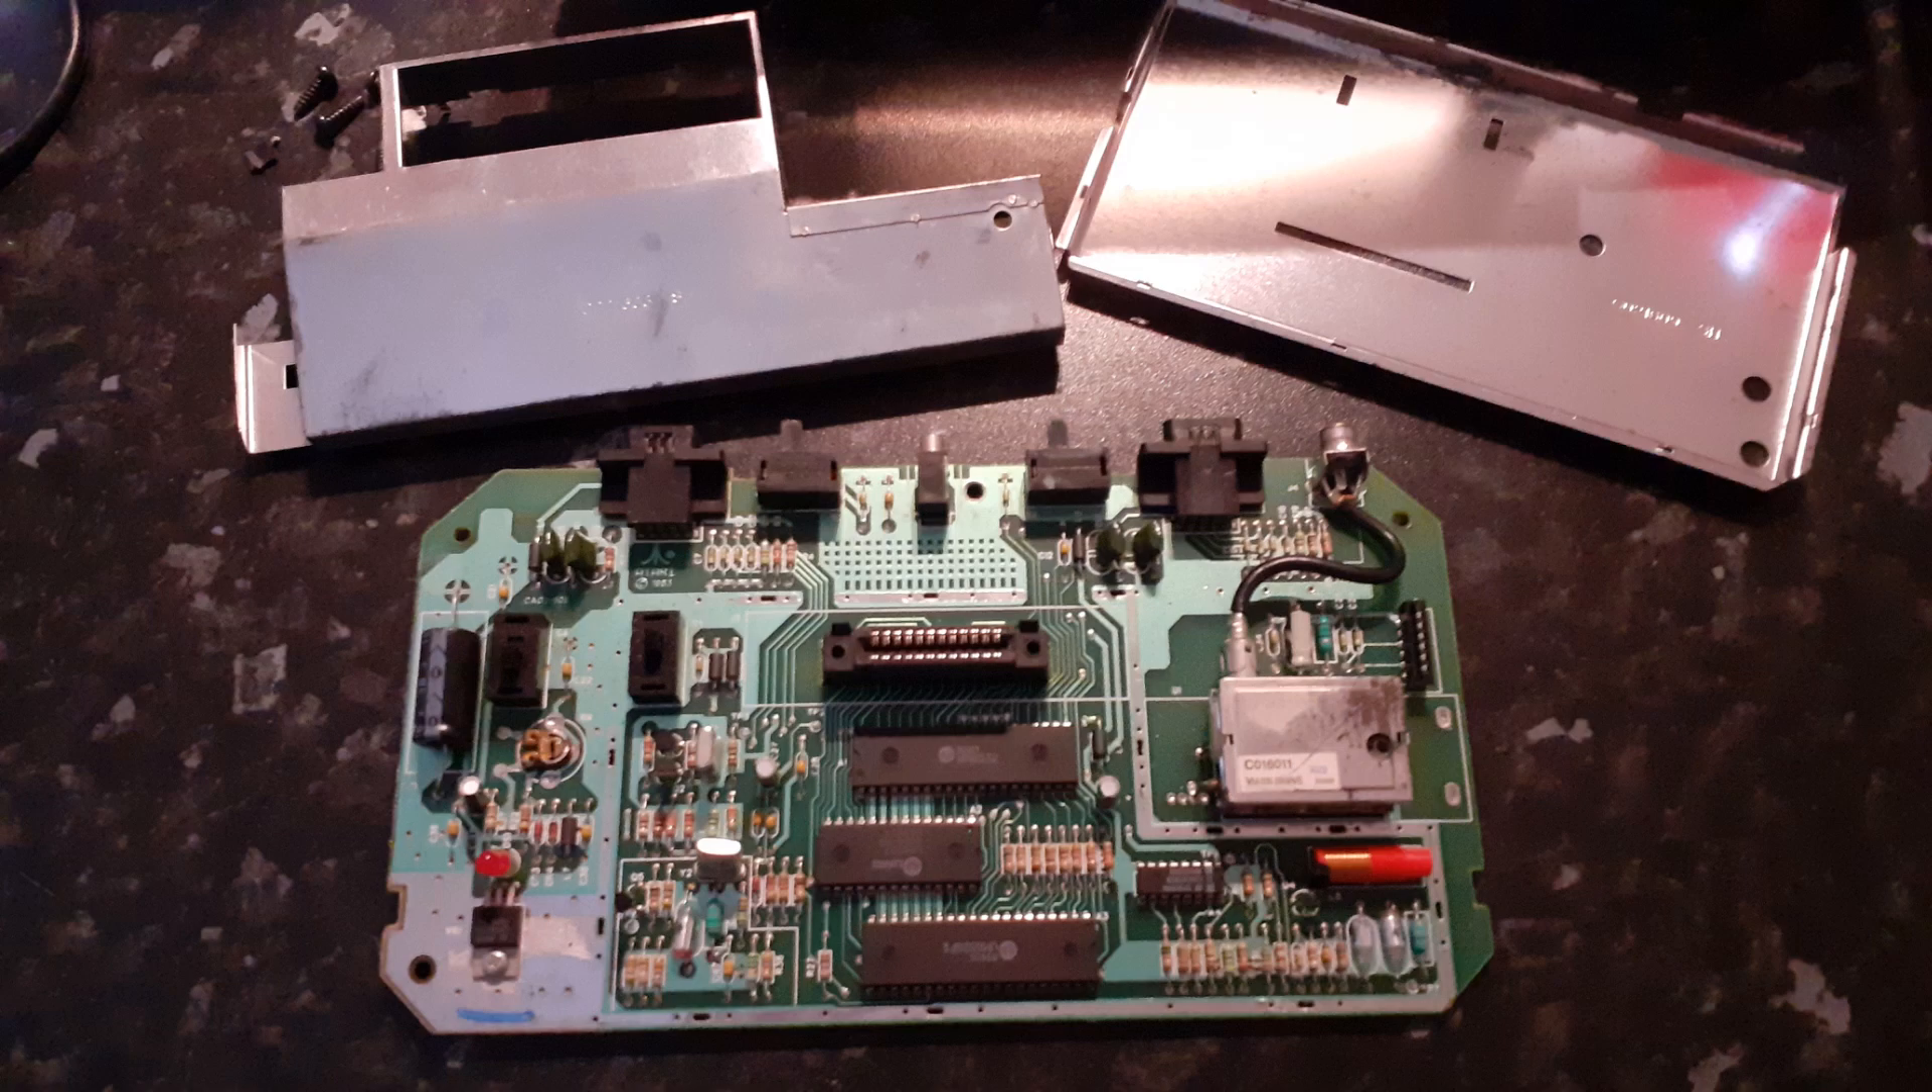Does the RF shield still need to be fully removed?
No.